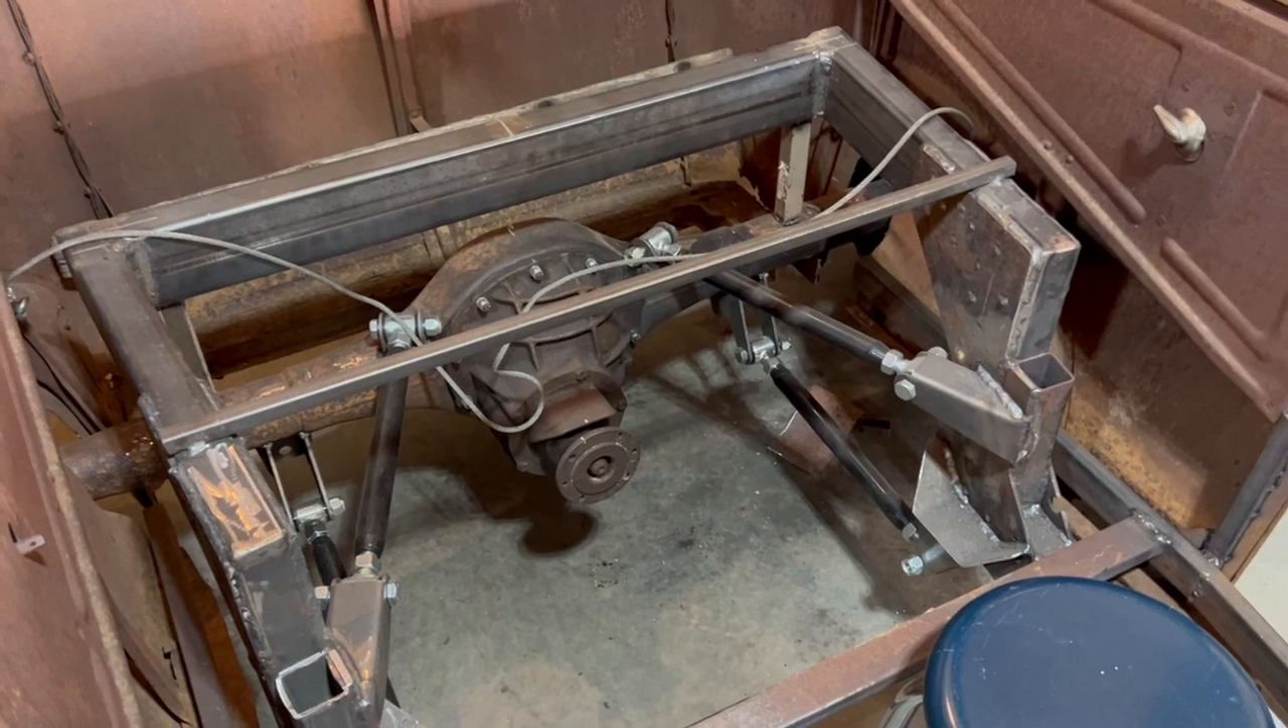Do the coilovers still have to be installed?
Yes.